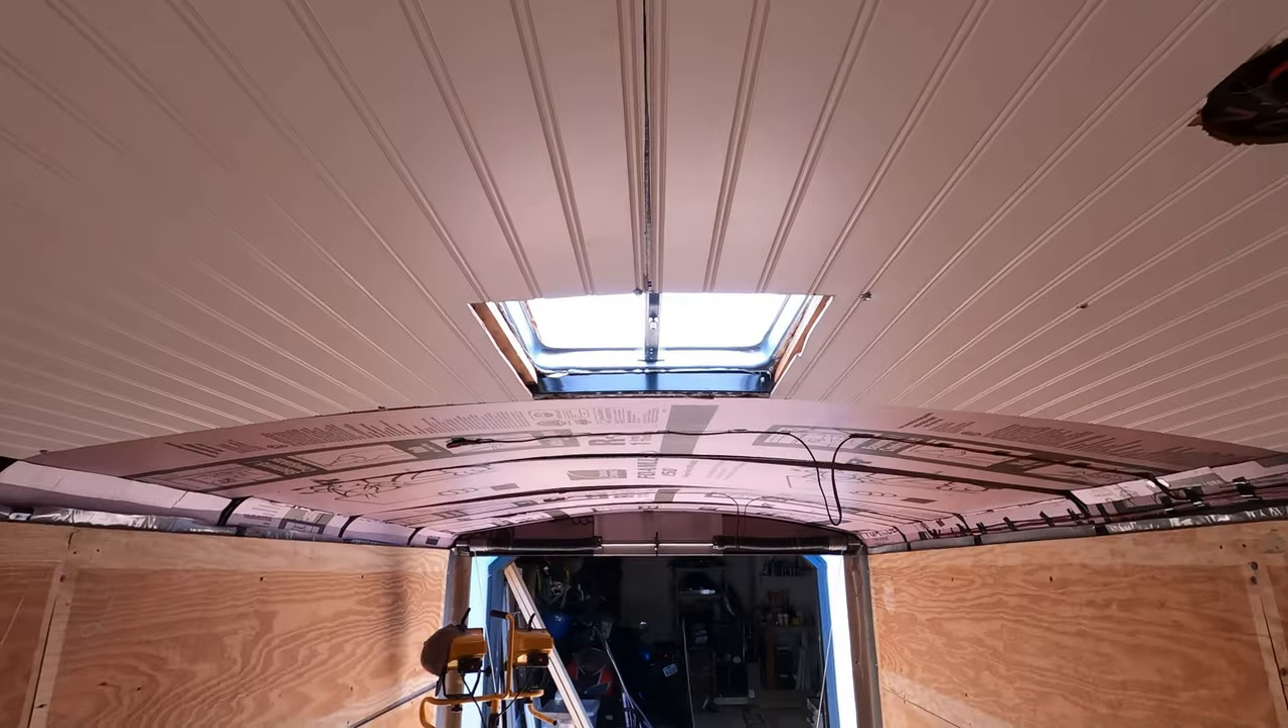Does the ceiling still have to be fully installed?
Yes.